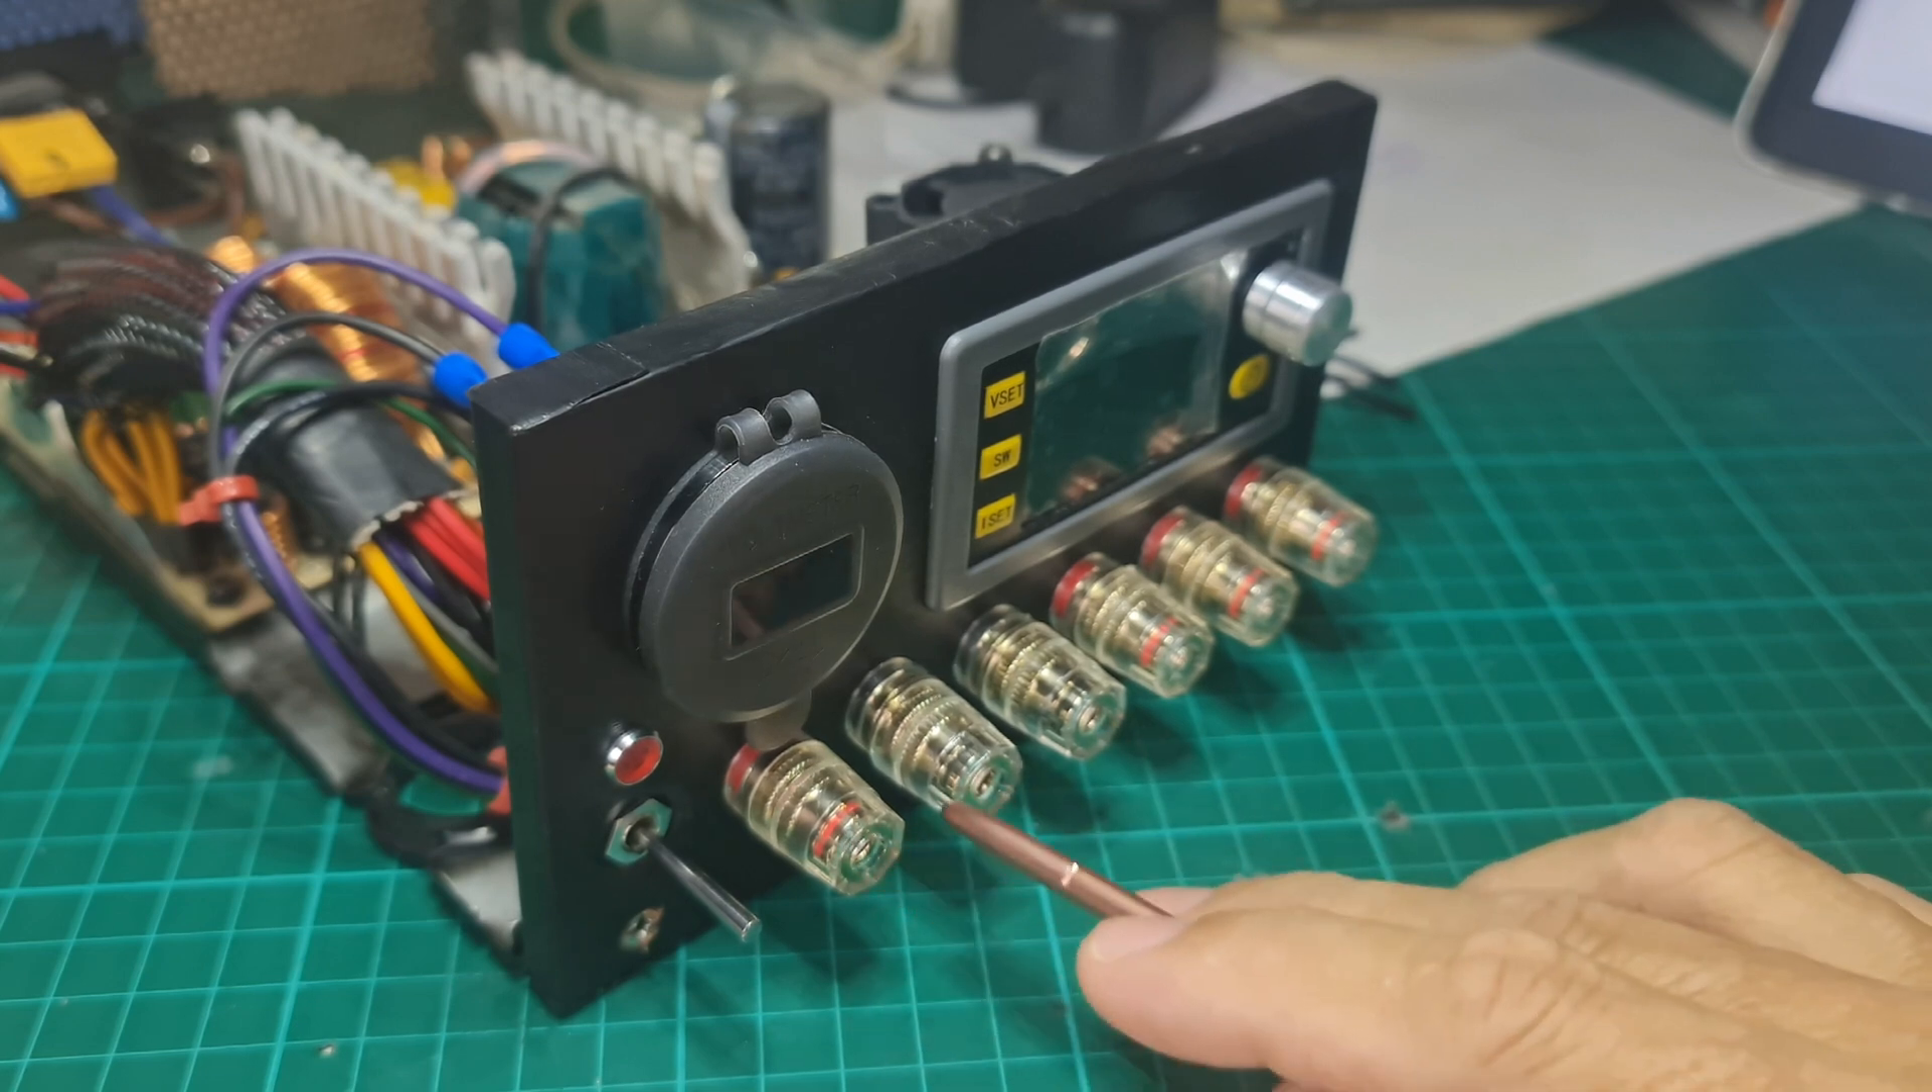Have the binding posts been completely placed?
Yes.